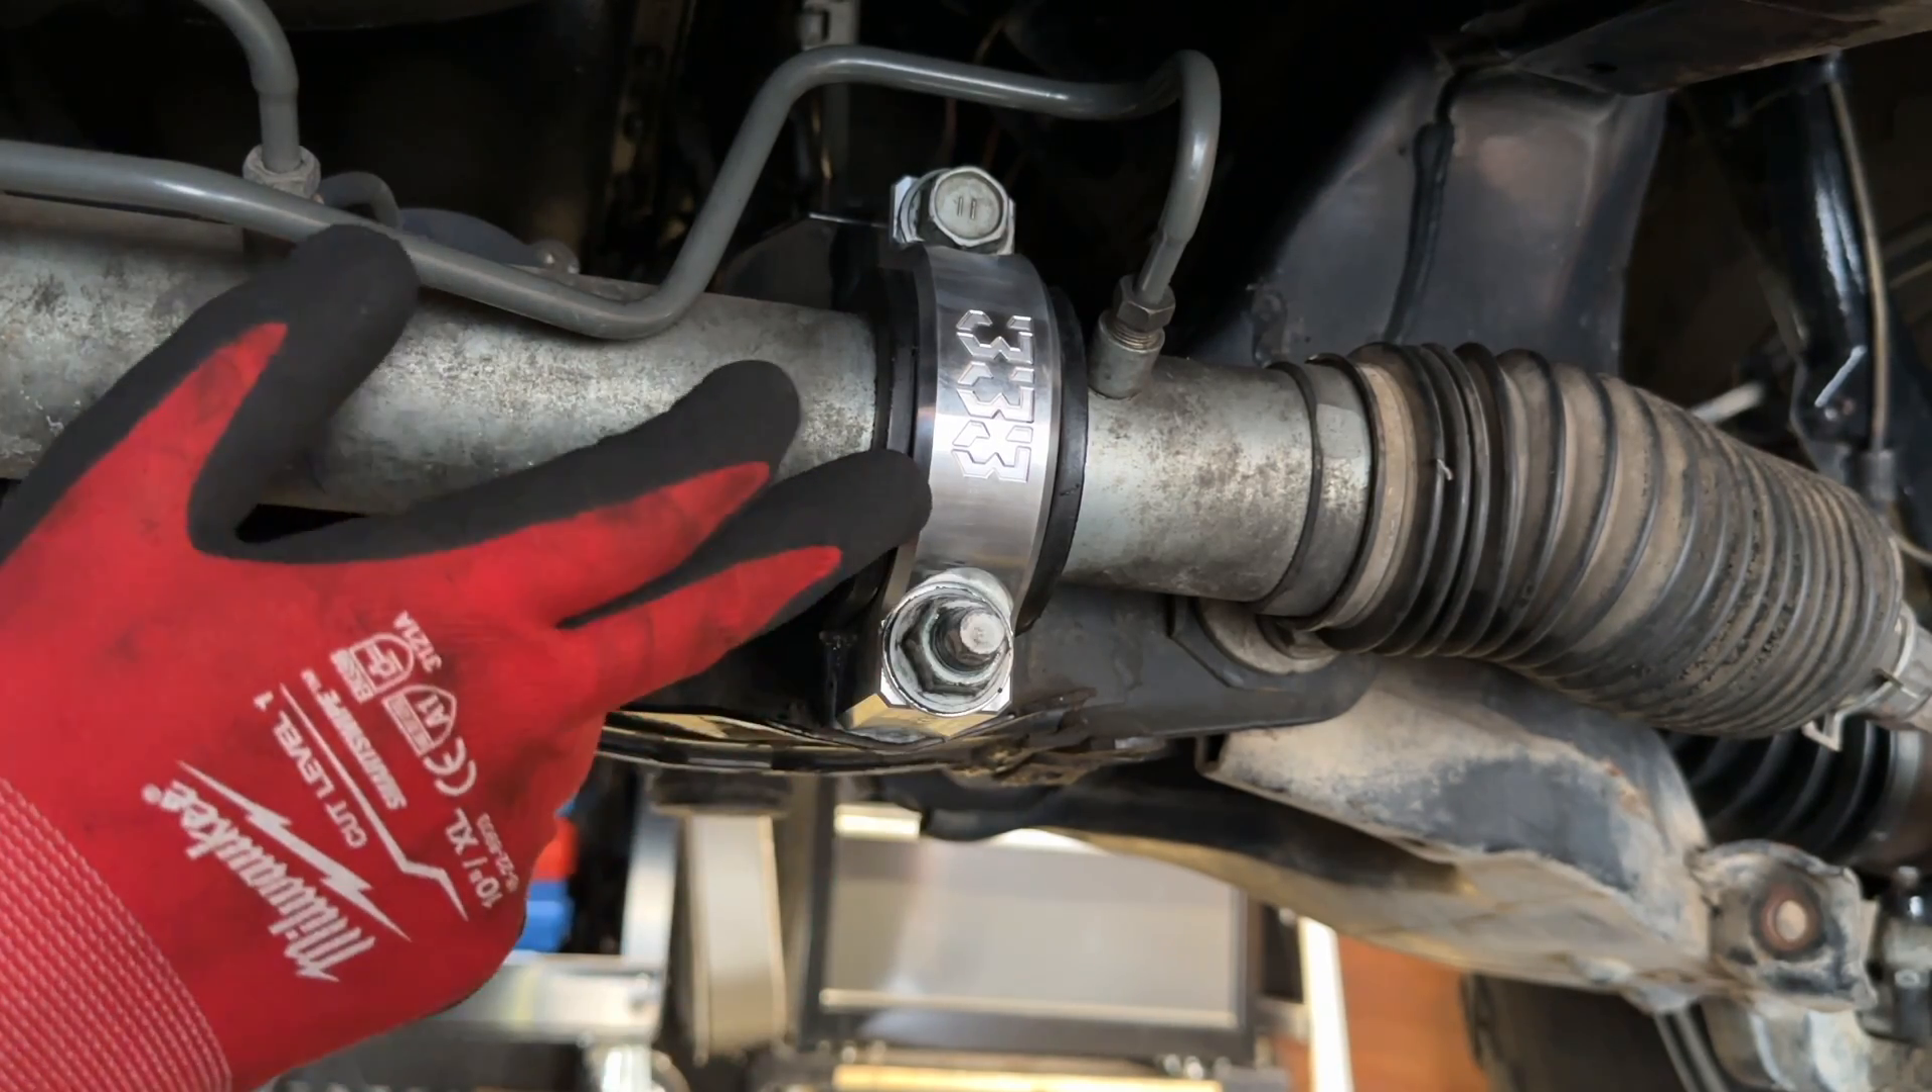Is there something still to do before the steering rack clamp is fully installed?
No.